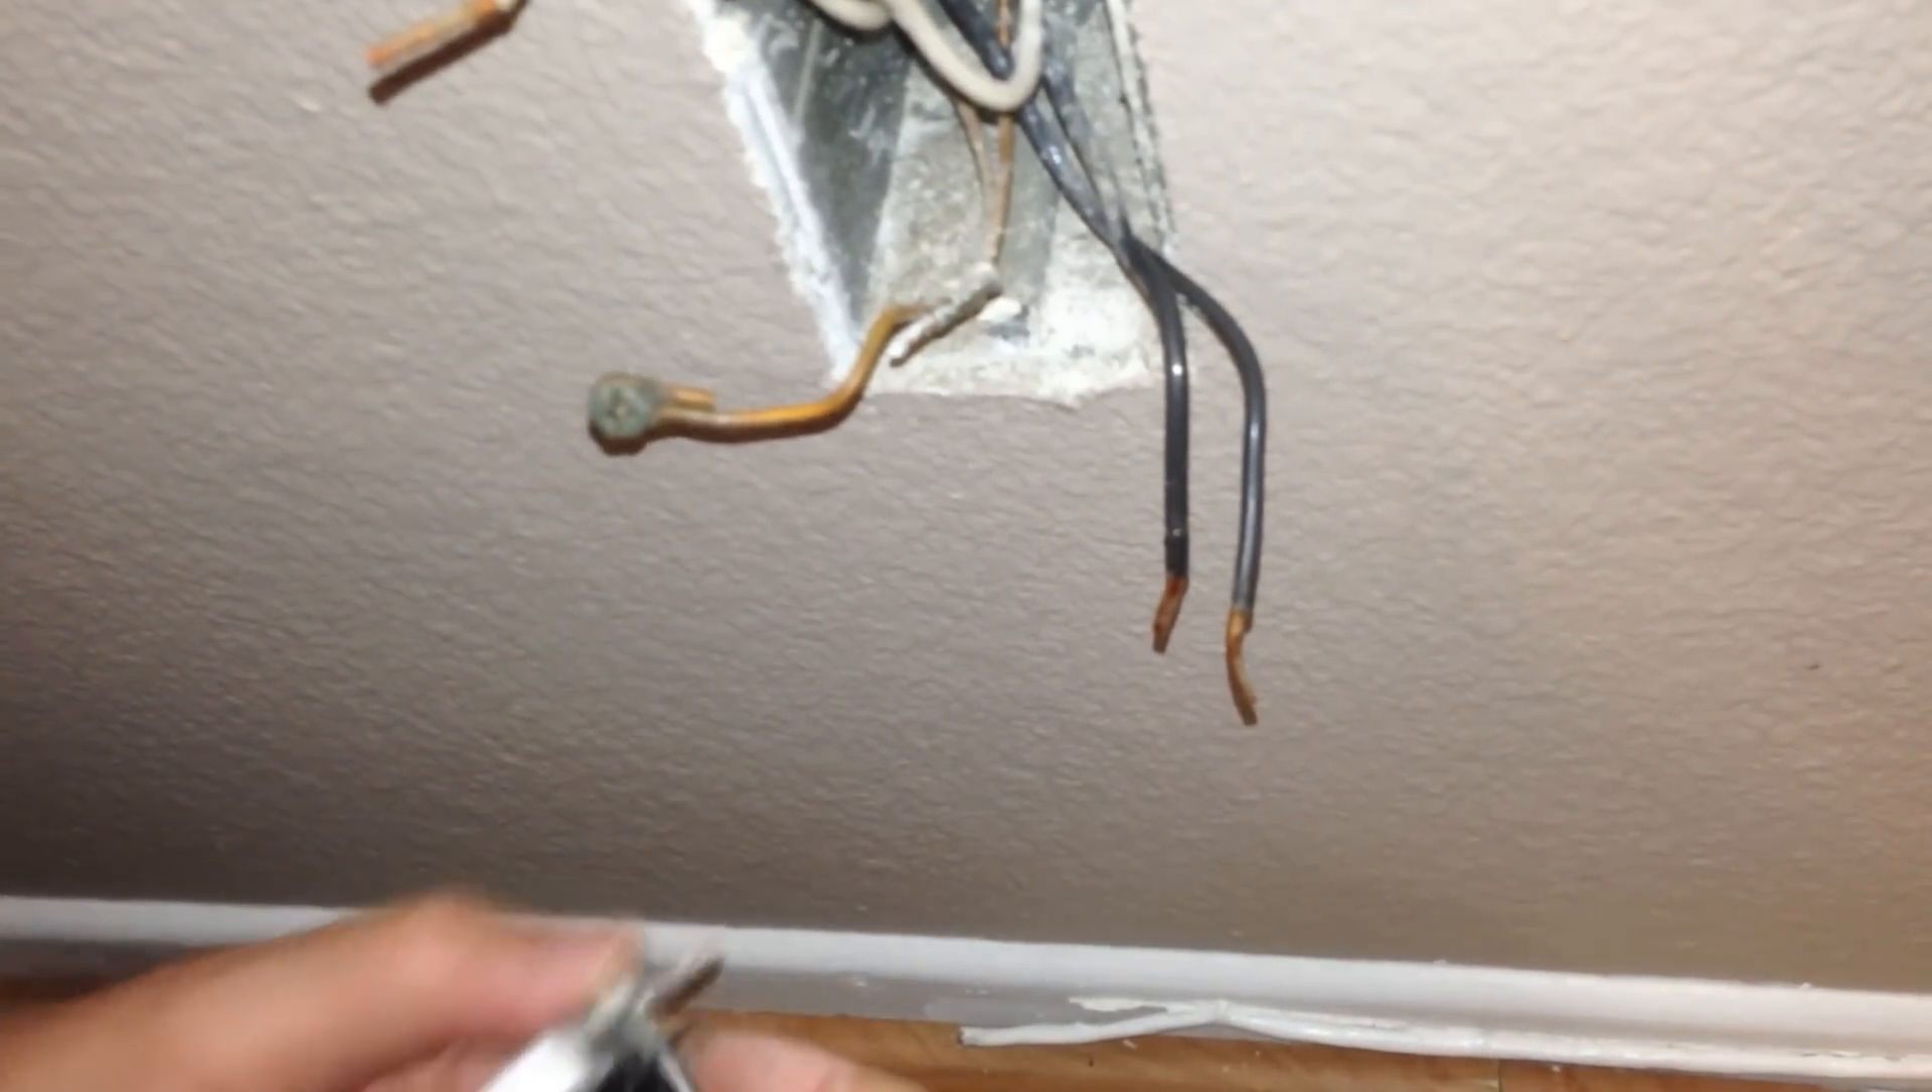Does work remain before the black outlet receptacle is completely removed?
No.